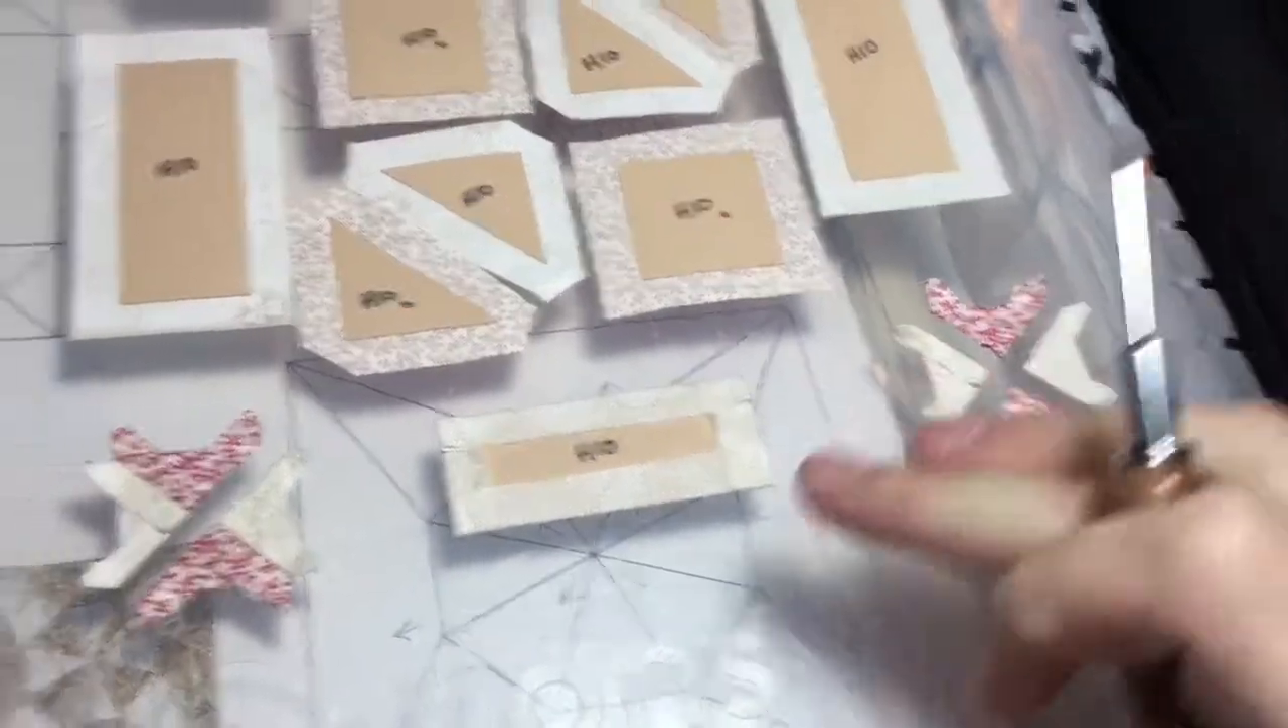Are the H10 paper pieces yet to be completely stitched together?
Yes.